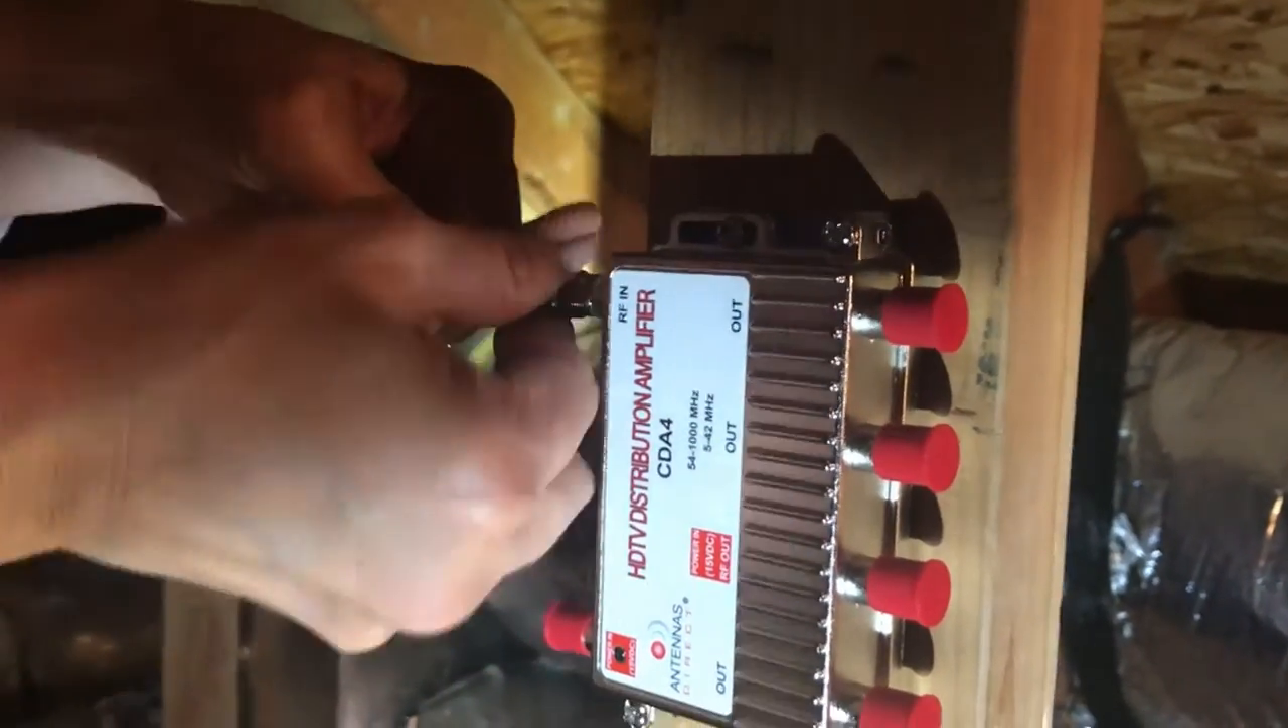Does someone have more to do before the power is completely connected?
Yes.